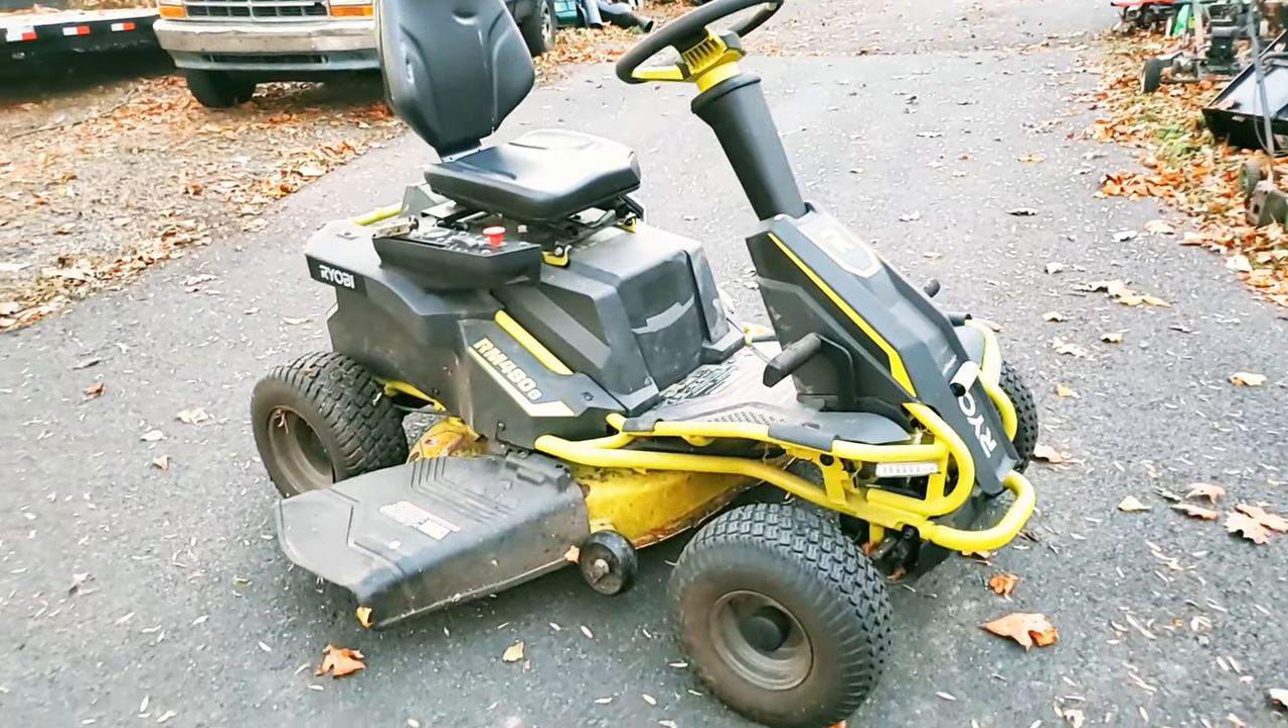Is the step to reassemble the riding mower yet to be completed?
No.